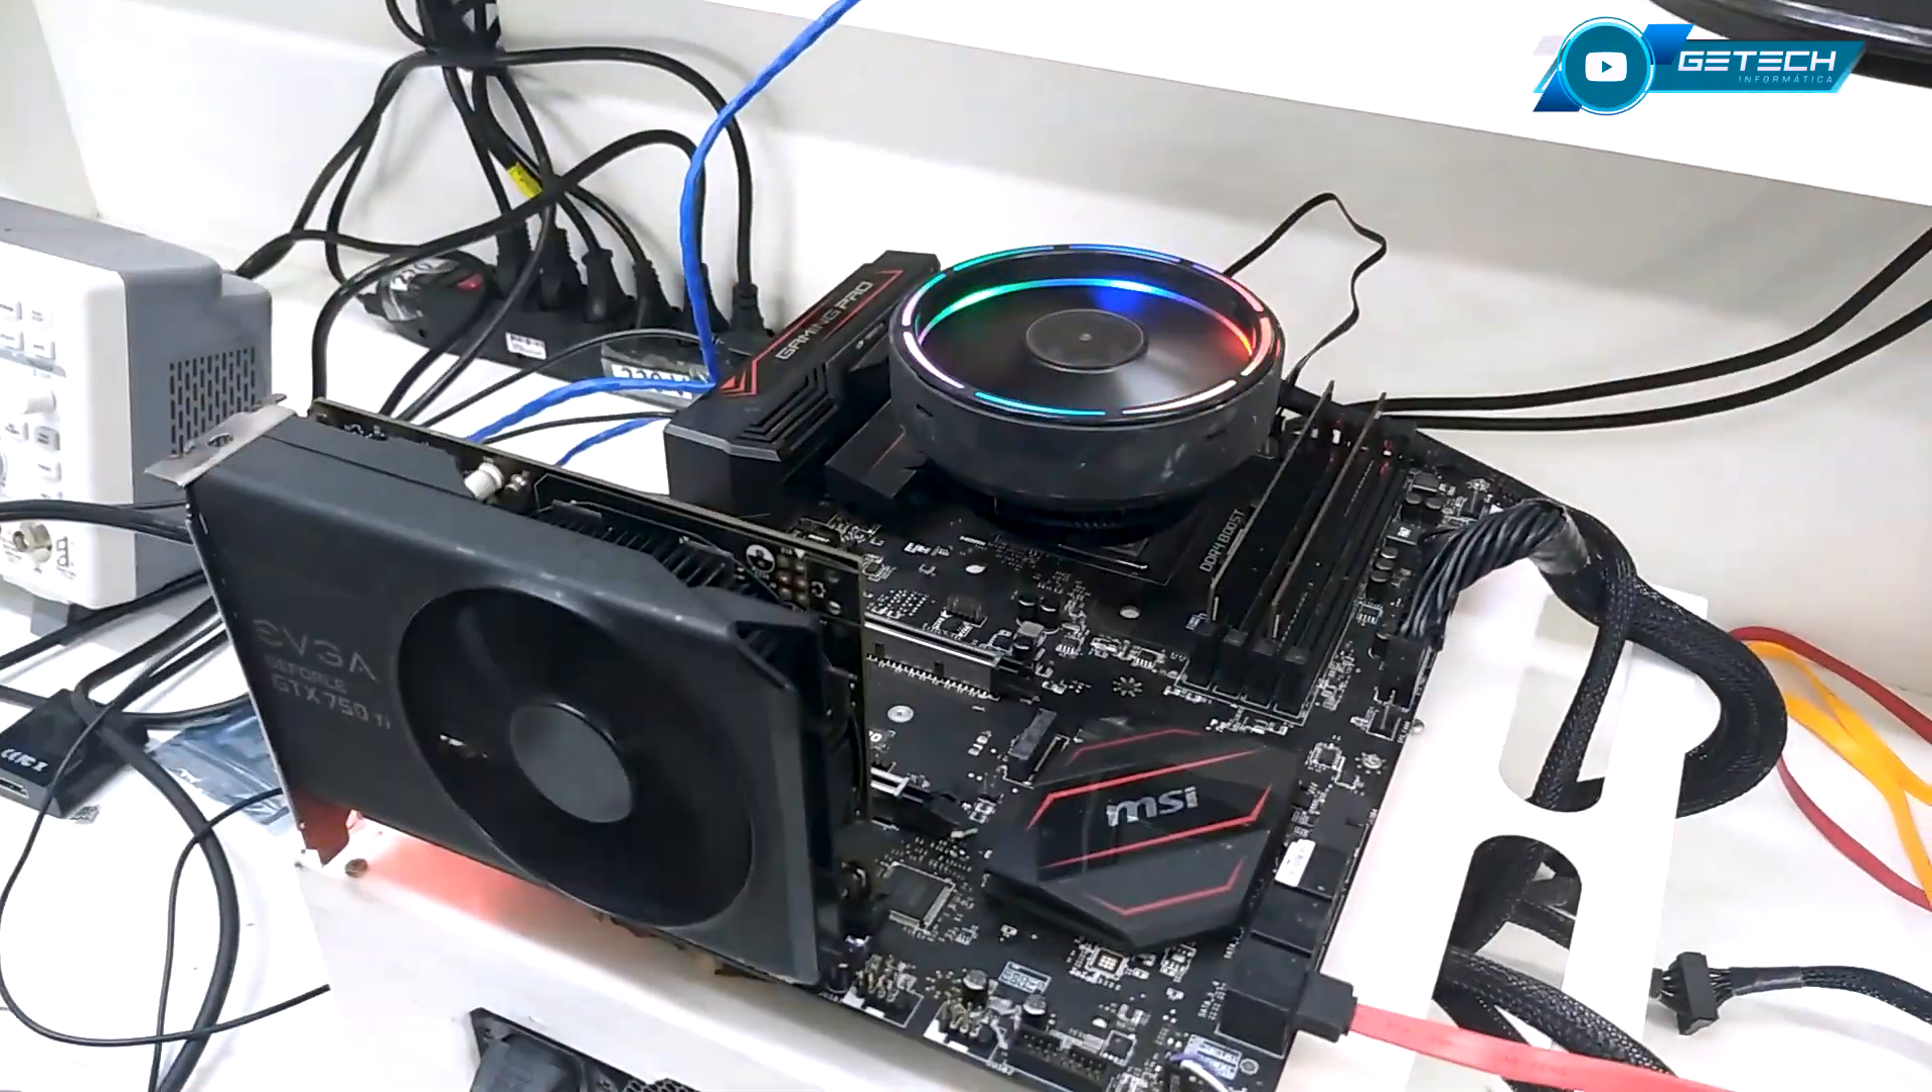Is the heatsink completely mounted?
Yes.